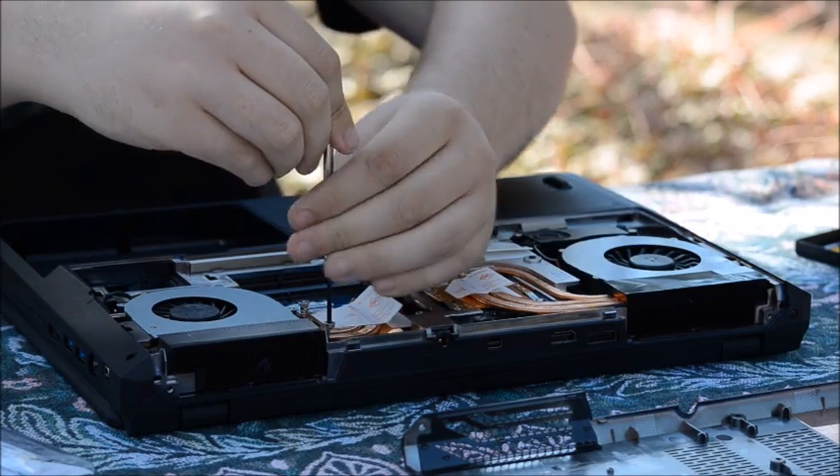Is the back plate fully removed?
Yes.